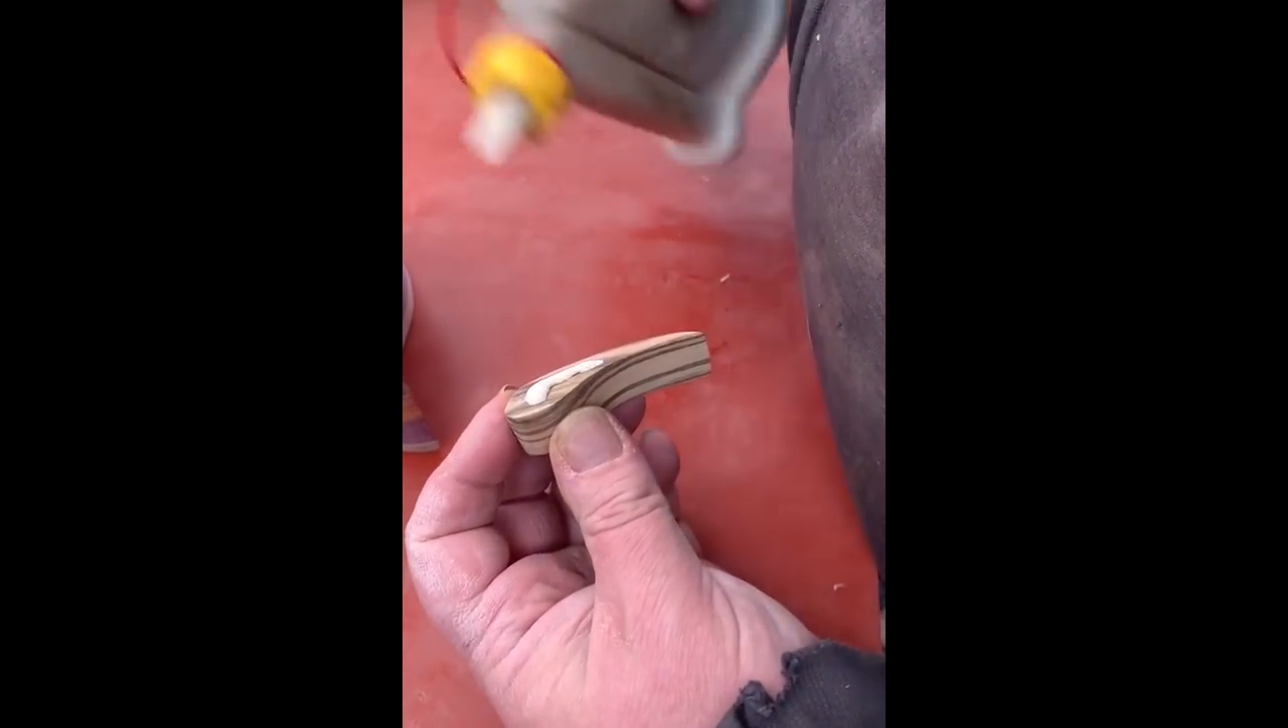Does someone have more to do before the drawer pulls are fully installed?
Yes.